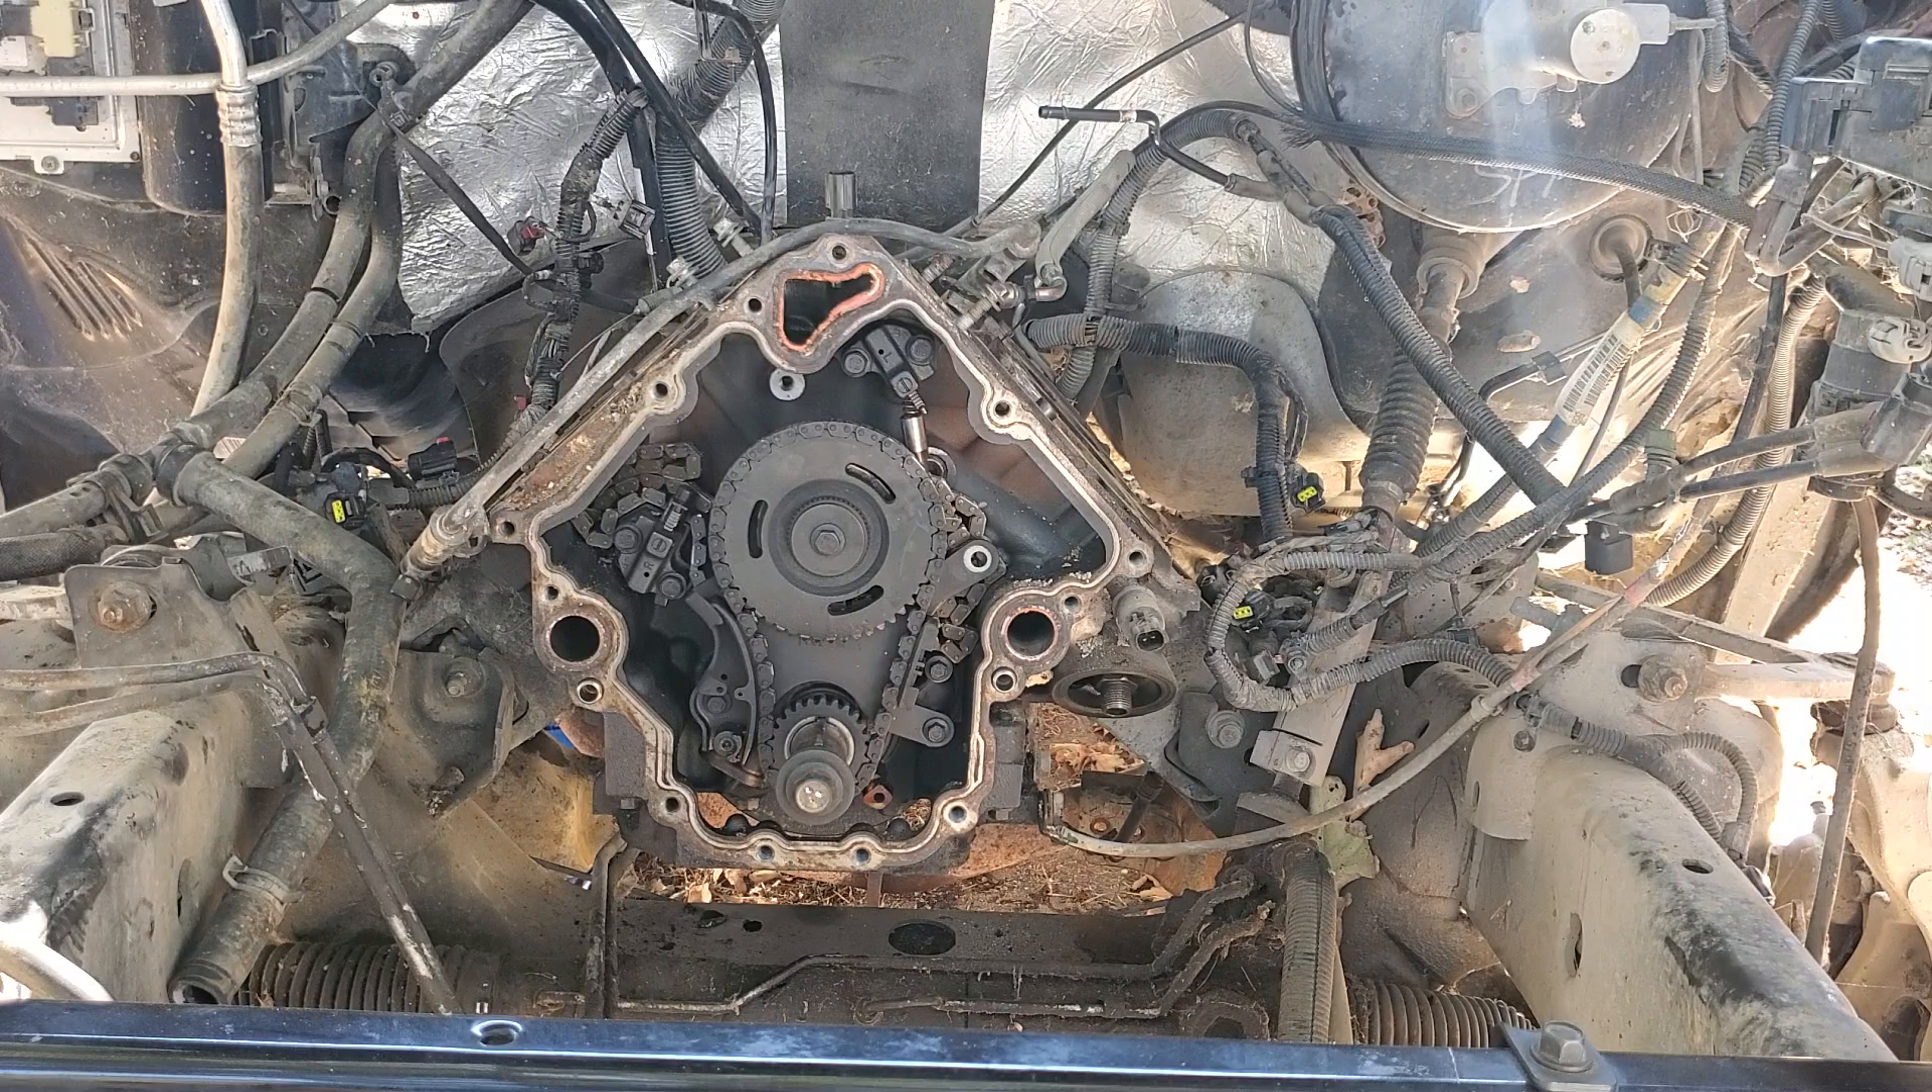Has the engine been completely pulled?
No.